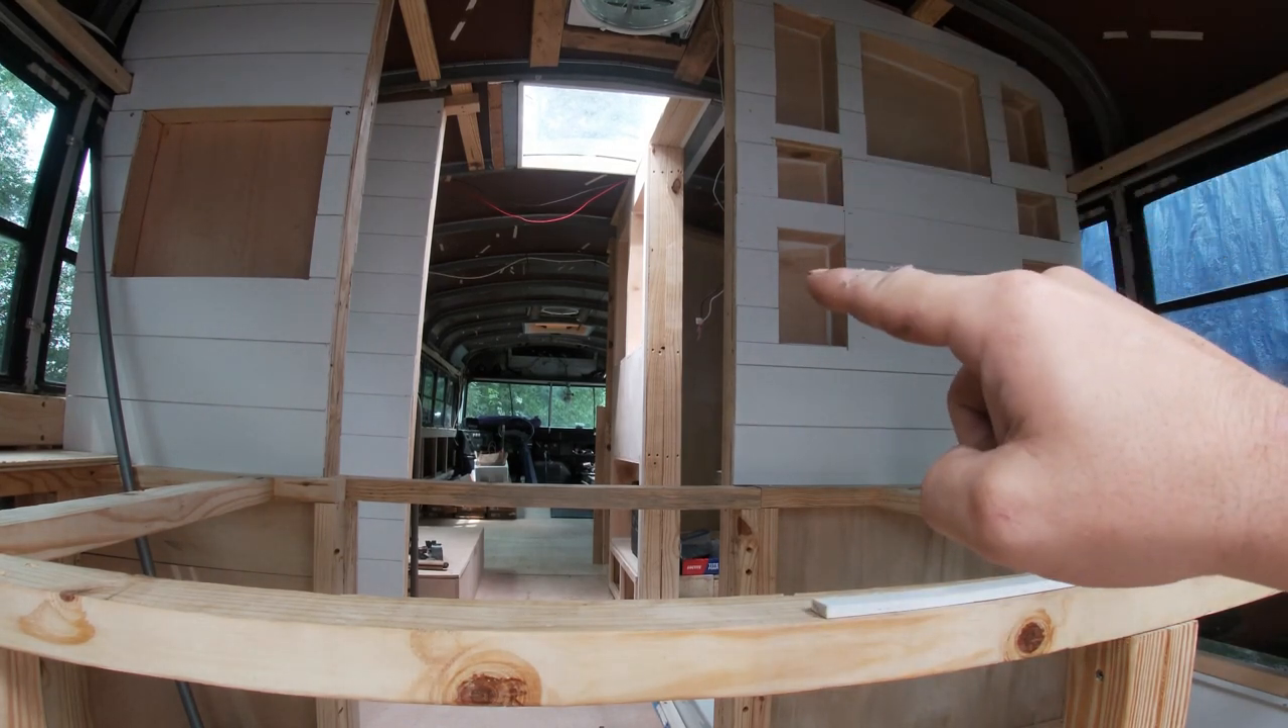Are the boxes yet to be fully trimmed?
Yes.